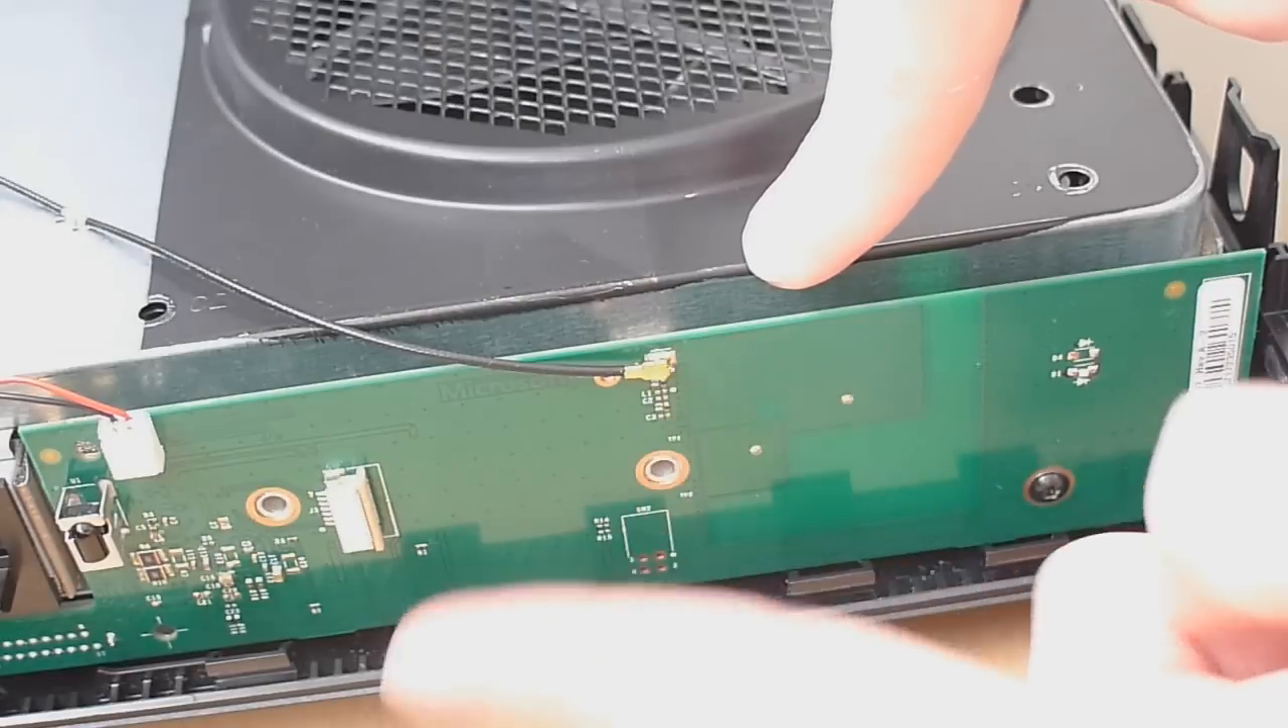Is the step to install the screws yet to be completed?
Yes.